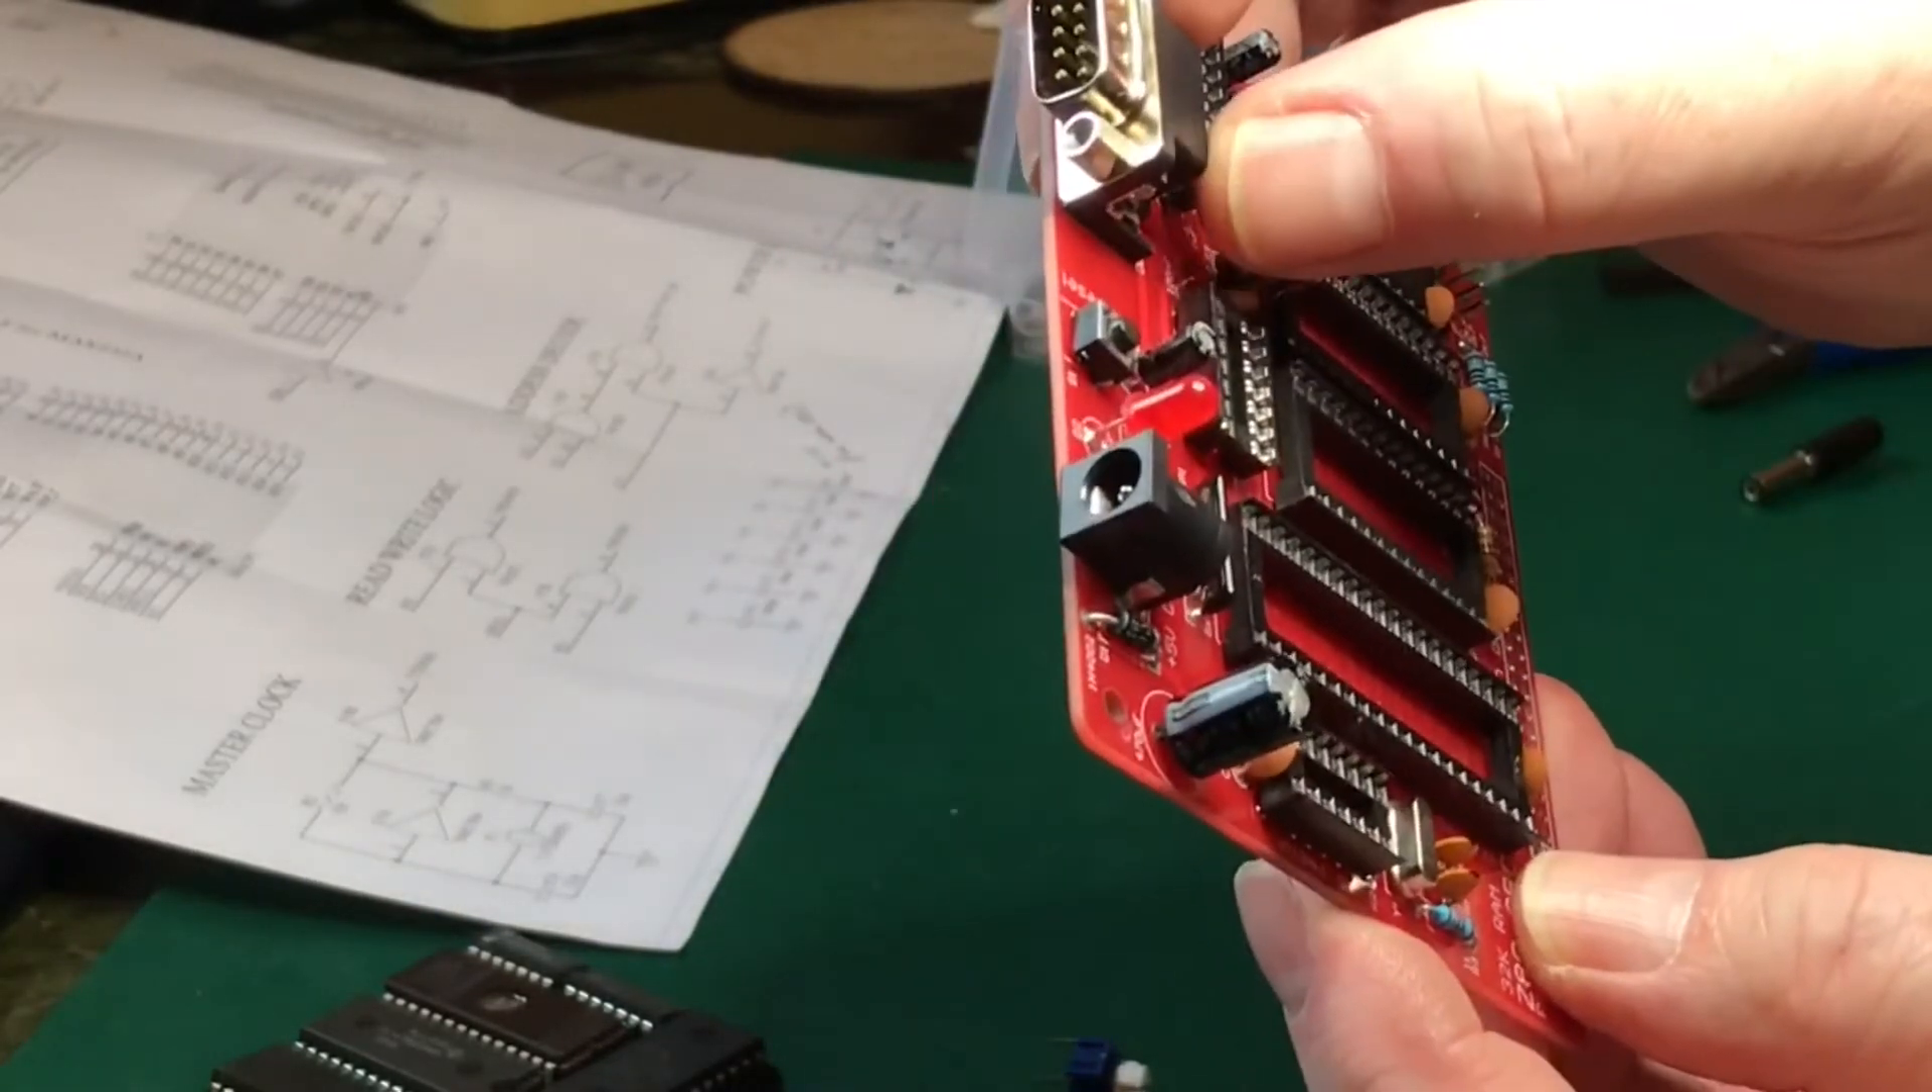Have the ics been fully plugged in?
No.